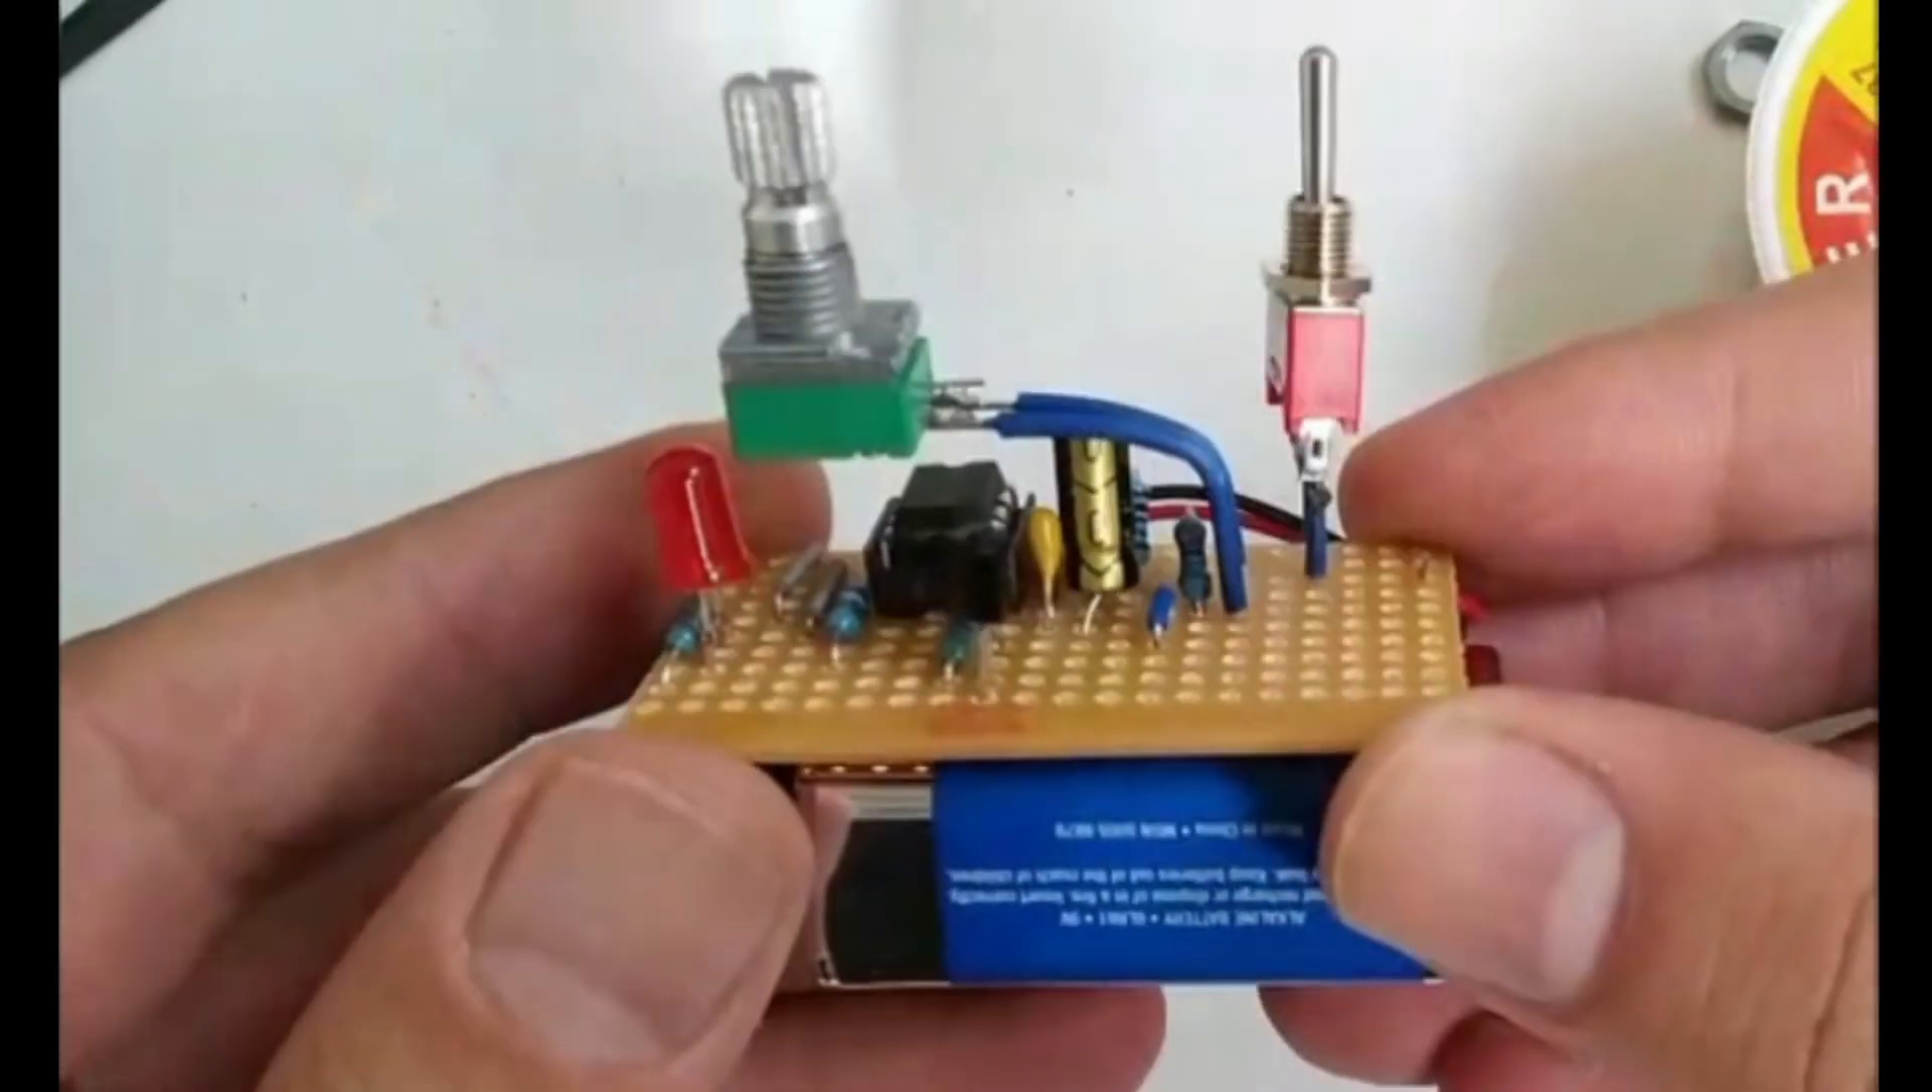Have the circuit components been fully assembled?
Yes.